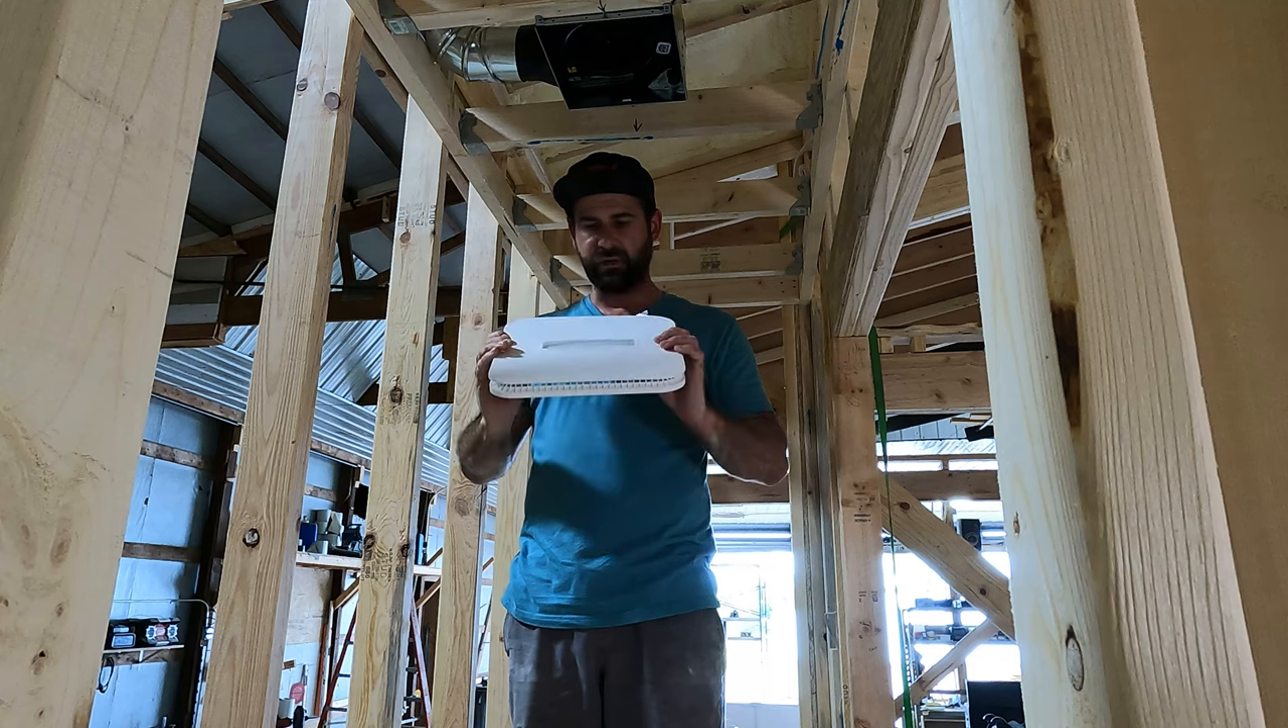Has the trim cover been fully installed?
No.